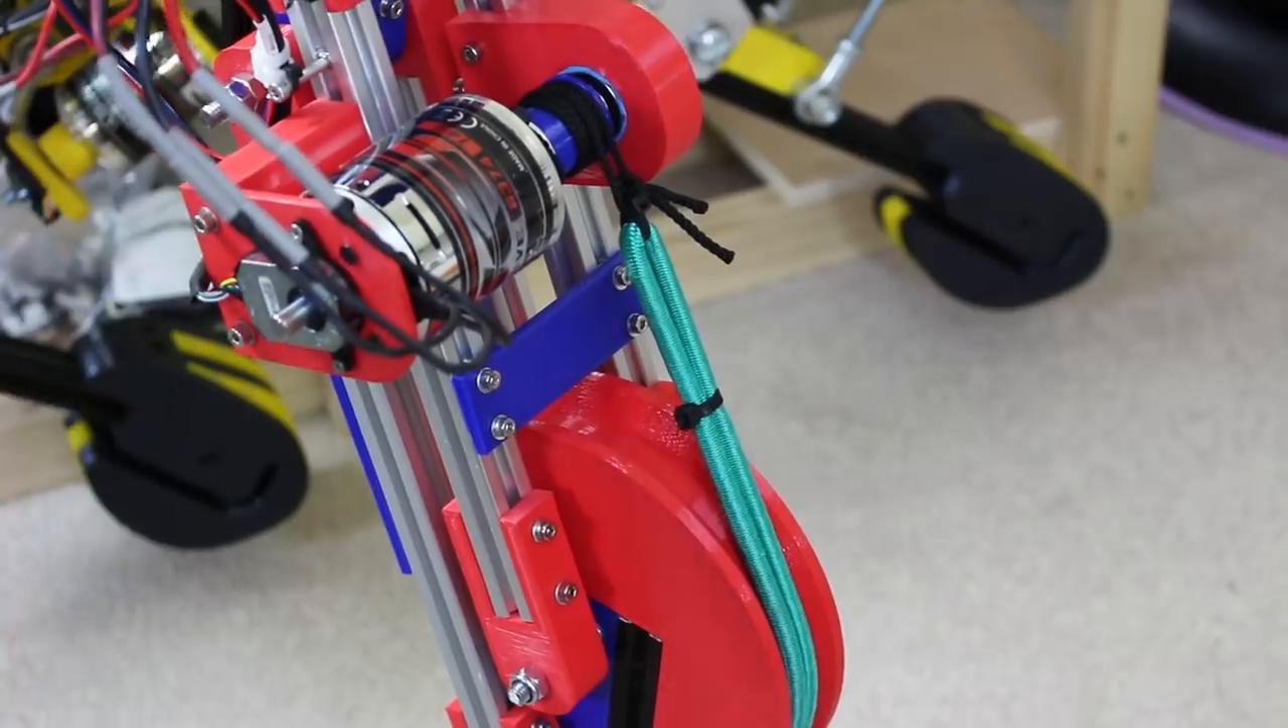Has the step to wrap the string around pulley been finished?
Yes.